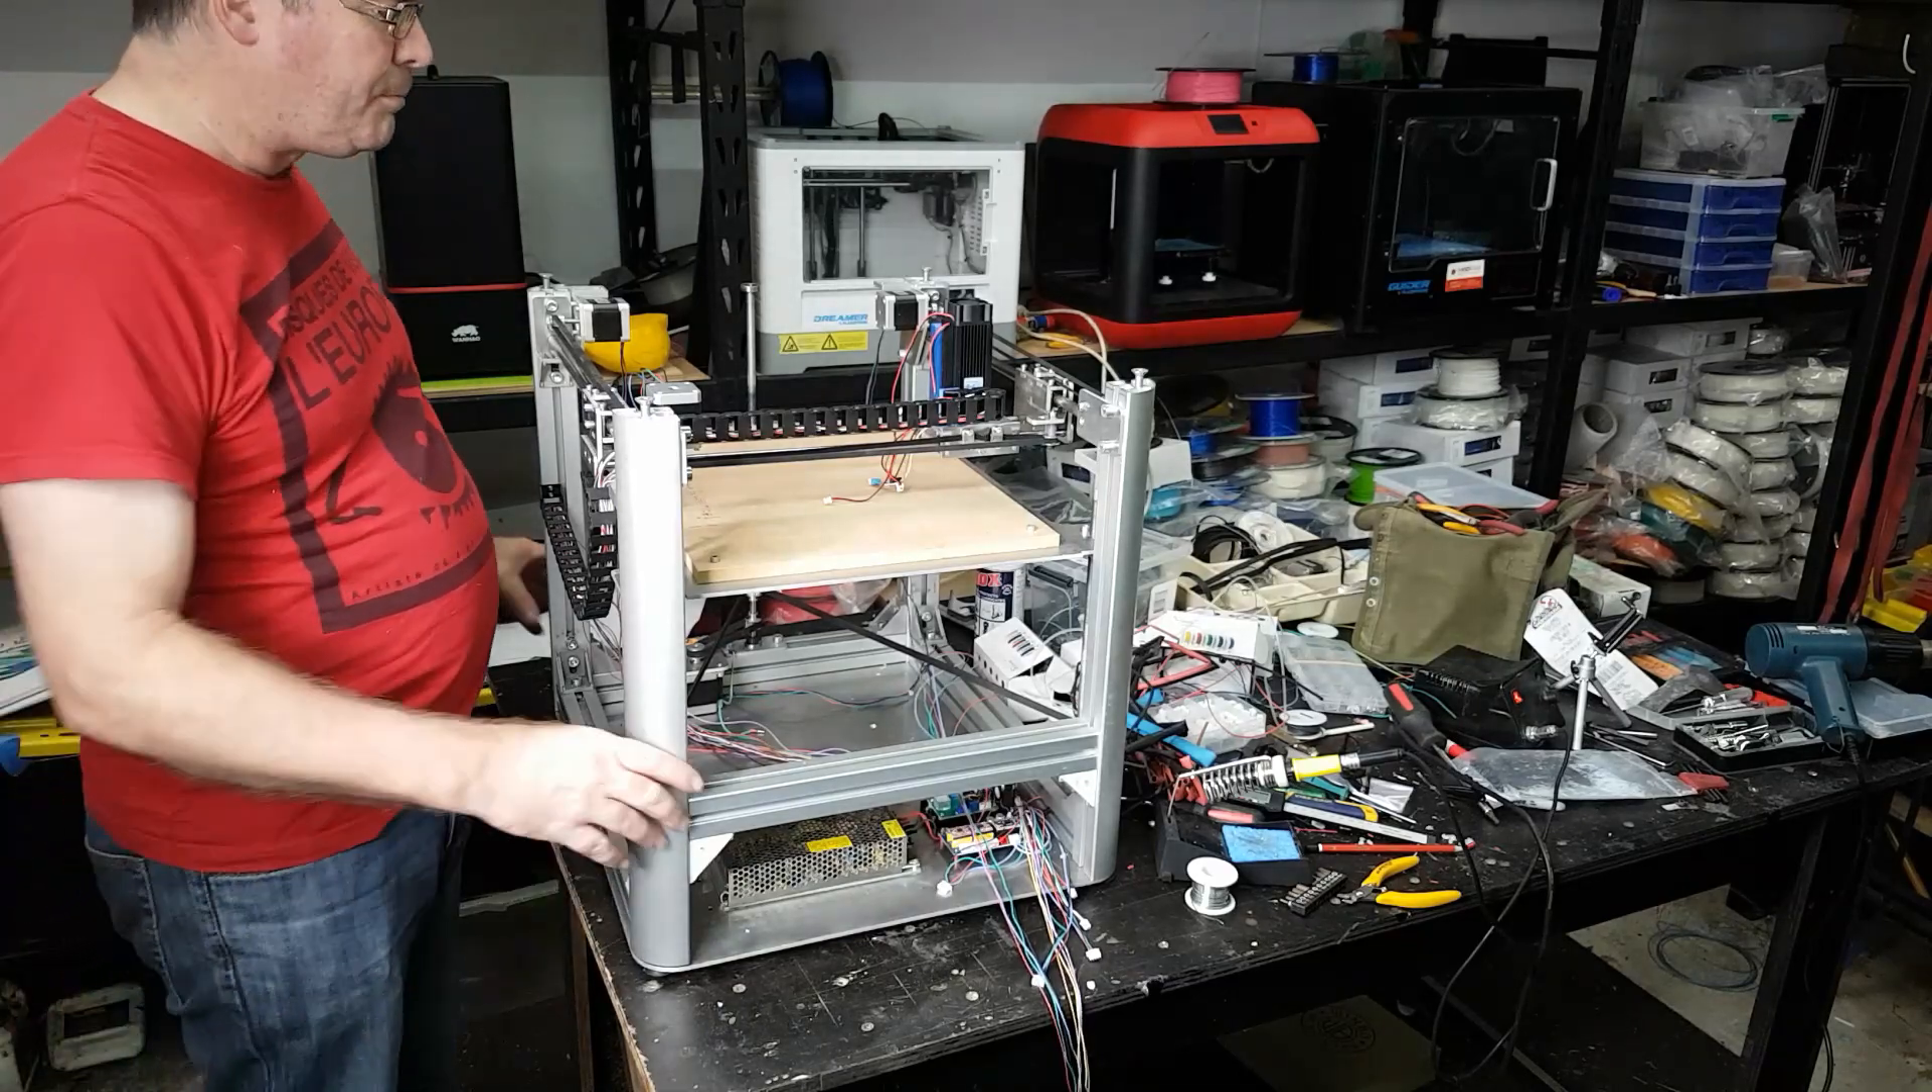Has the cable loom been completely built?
No.